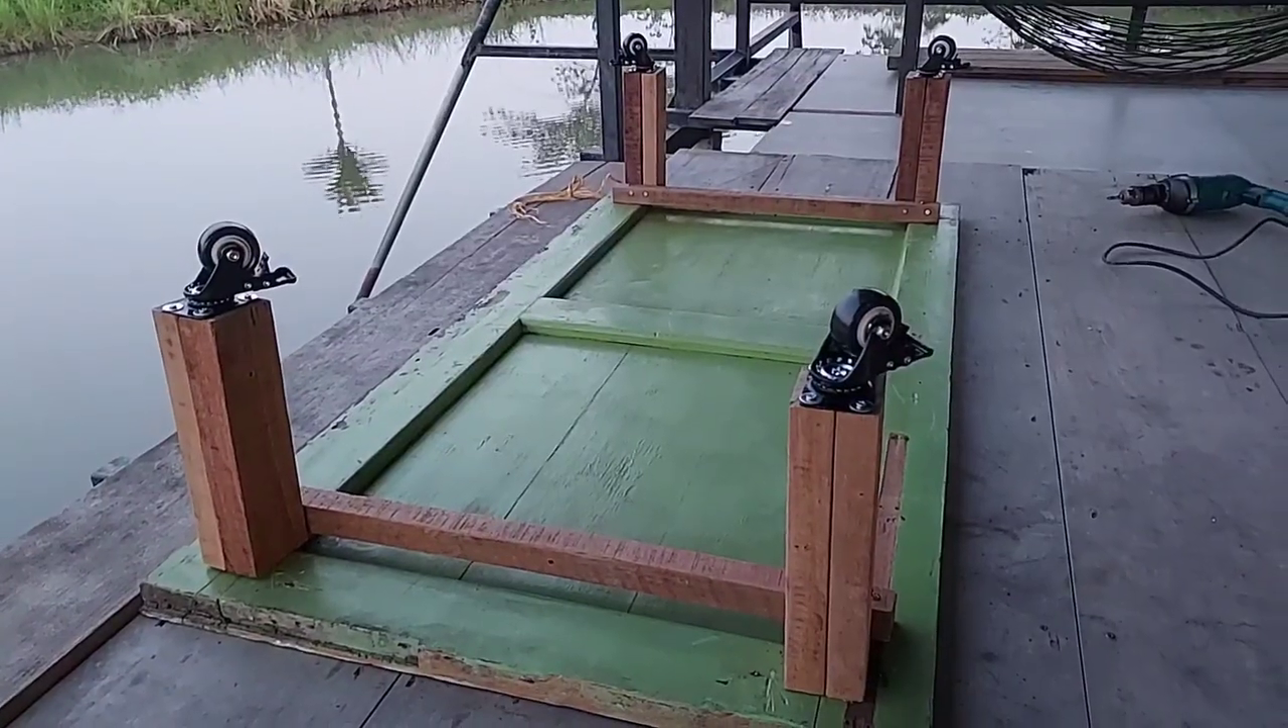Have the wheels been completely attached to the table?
Yes.